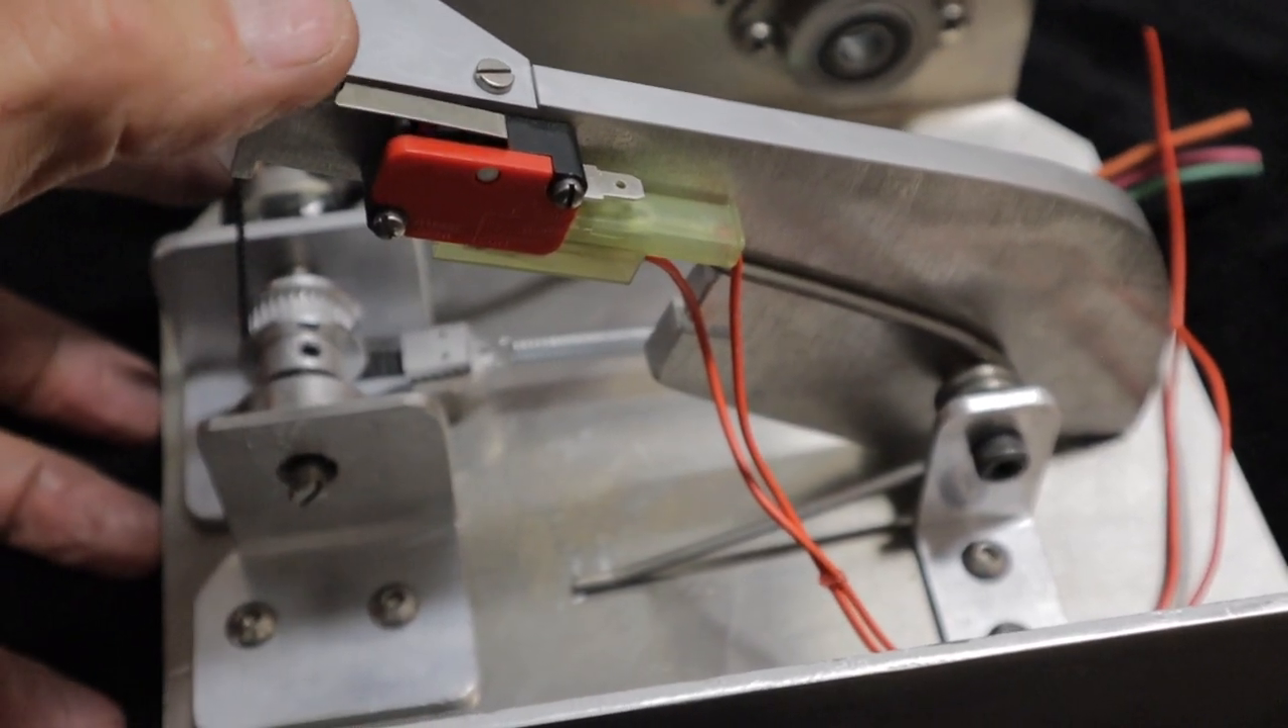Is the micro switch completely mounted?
Yes.